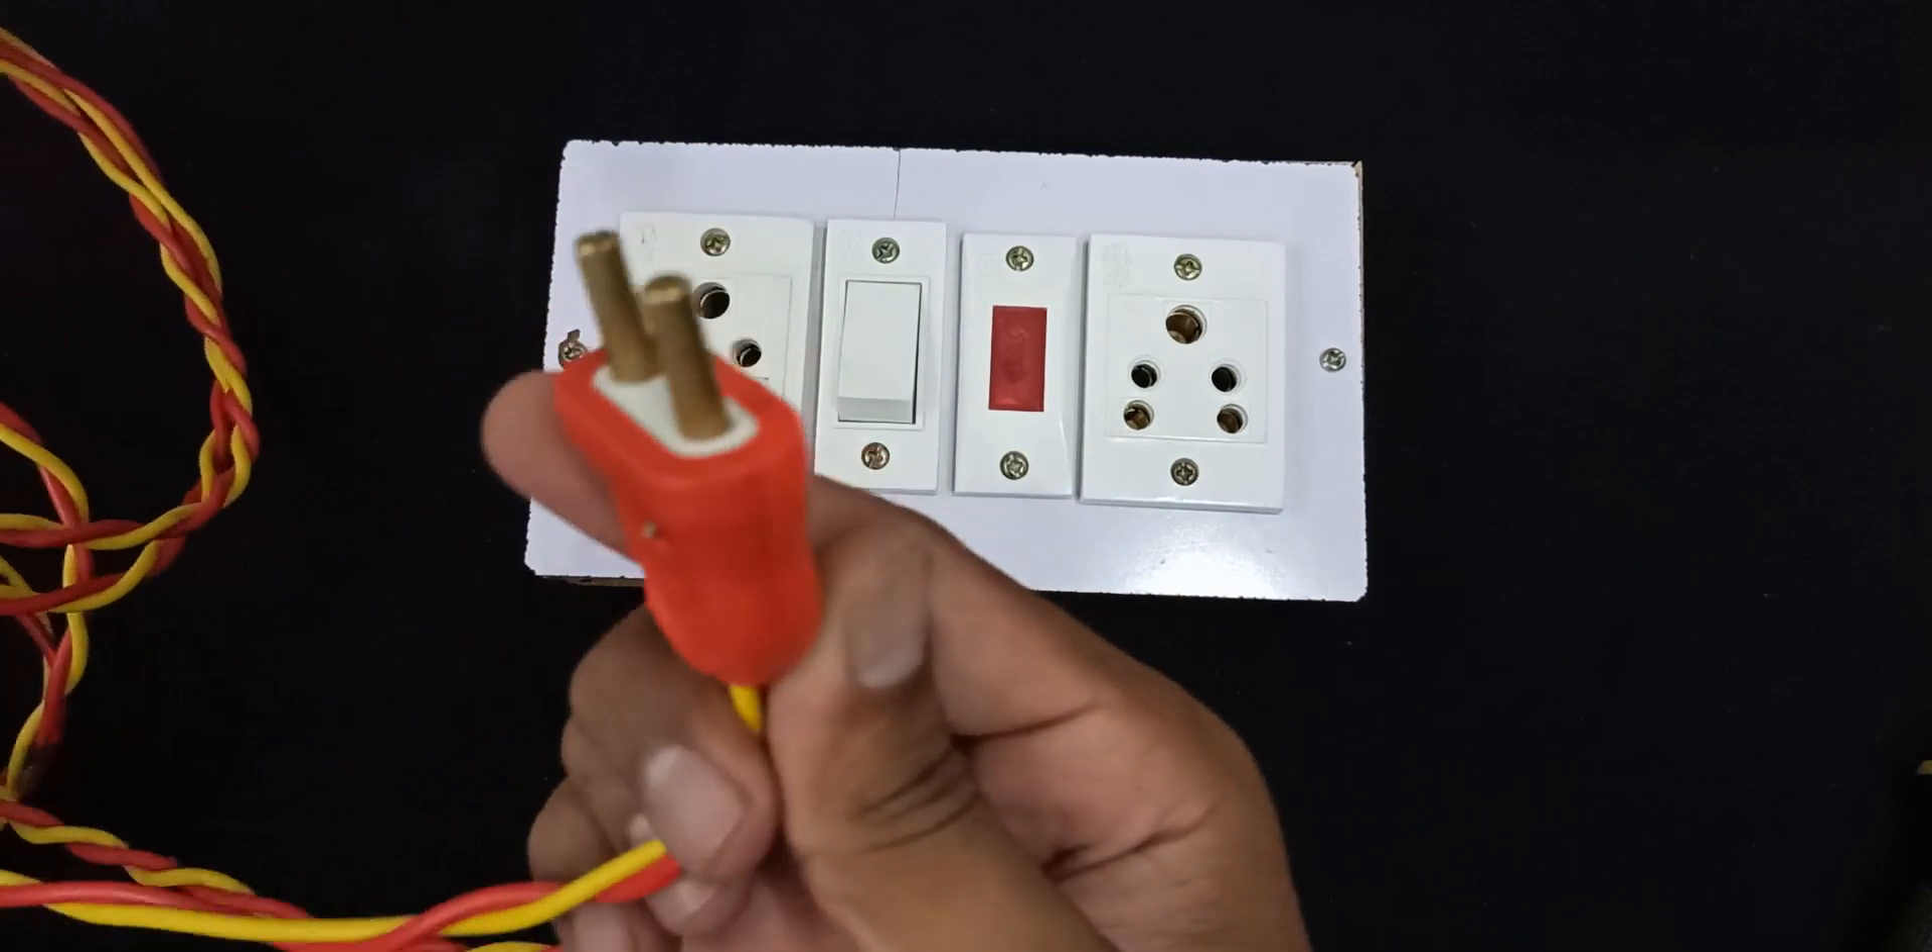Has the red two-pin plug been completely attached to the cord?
Yes.